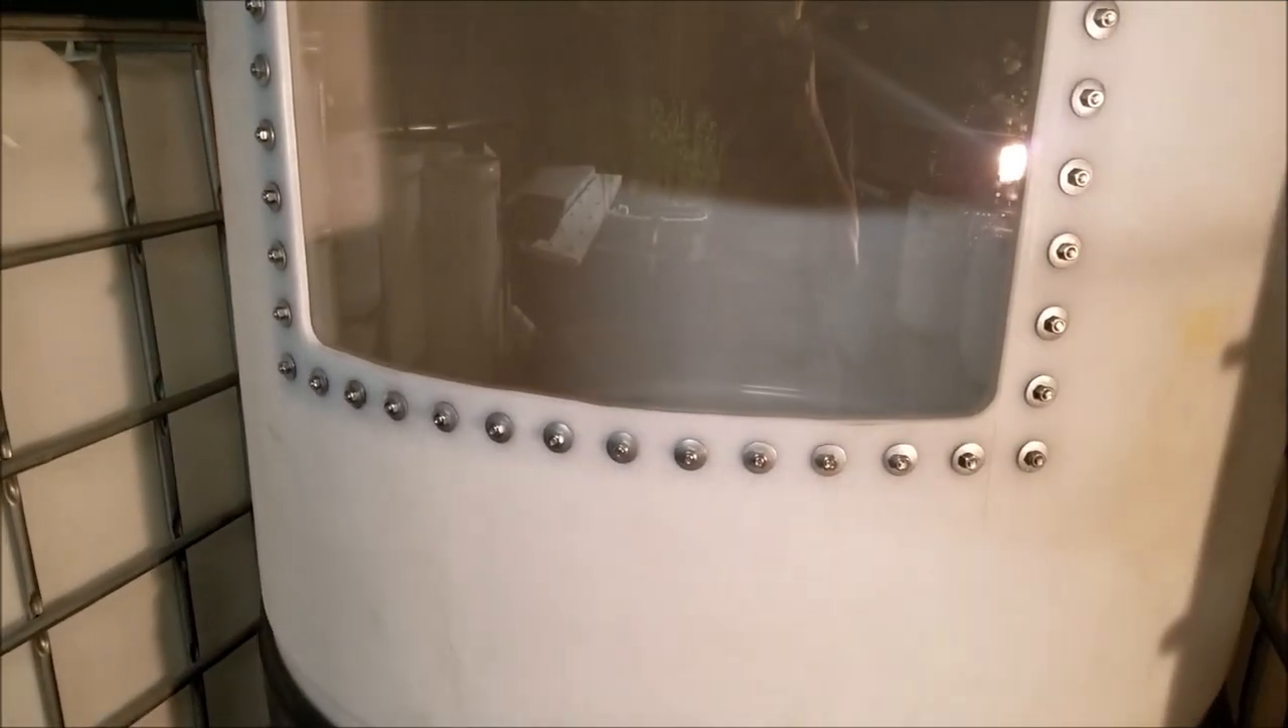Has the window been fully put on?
Yes.